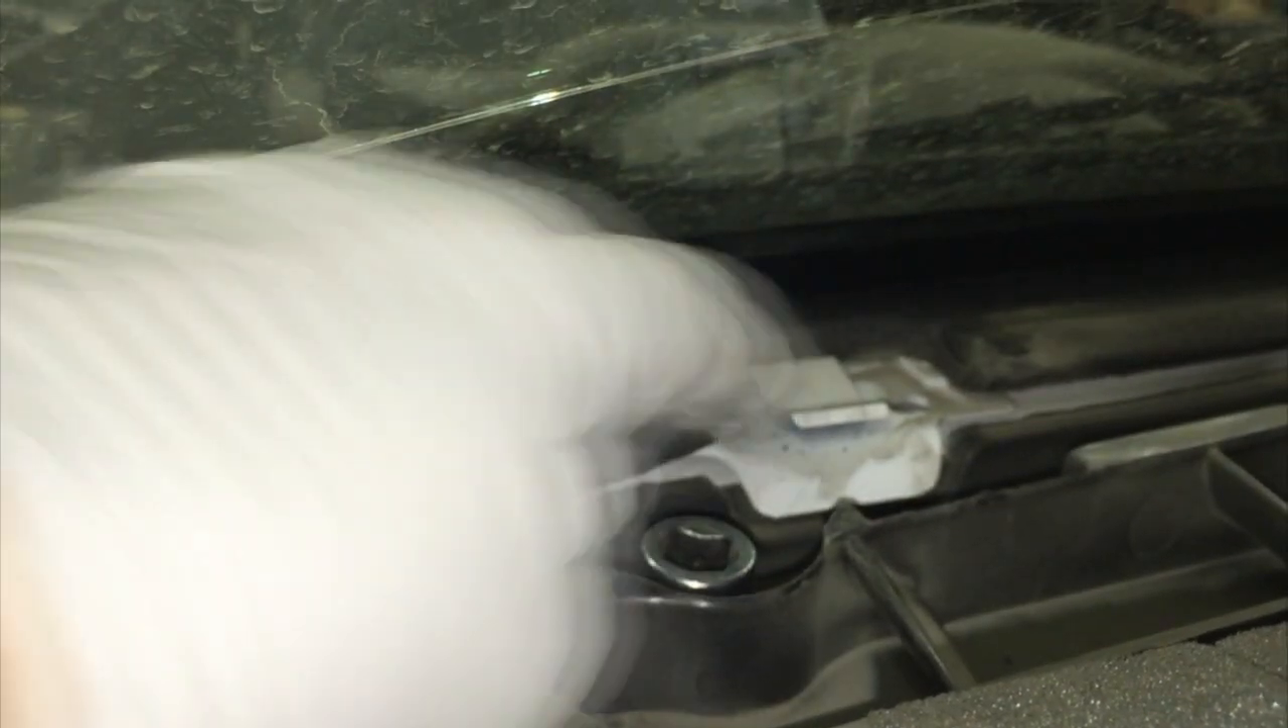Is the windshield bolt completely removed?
No.